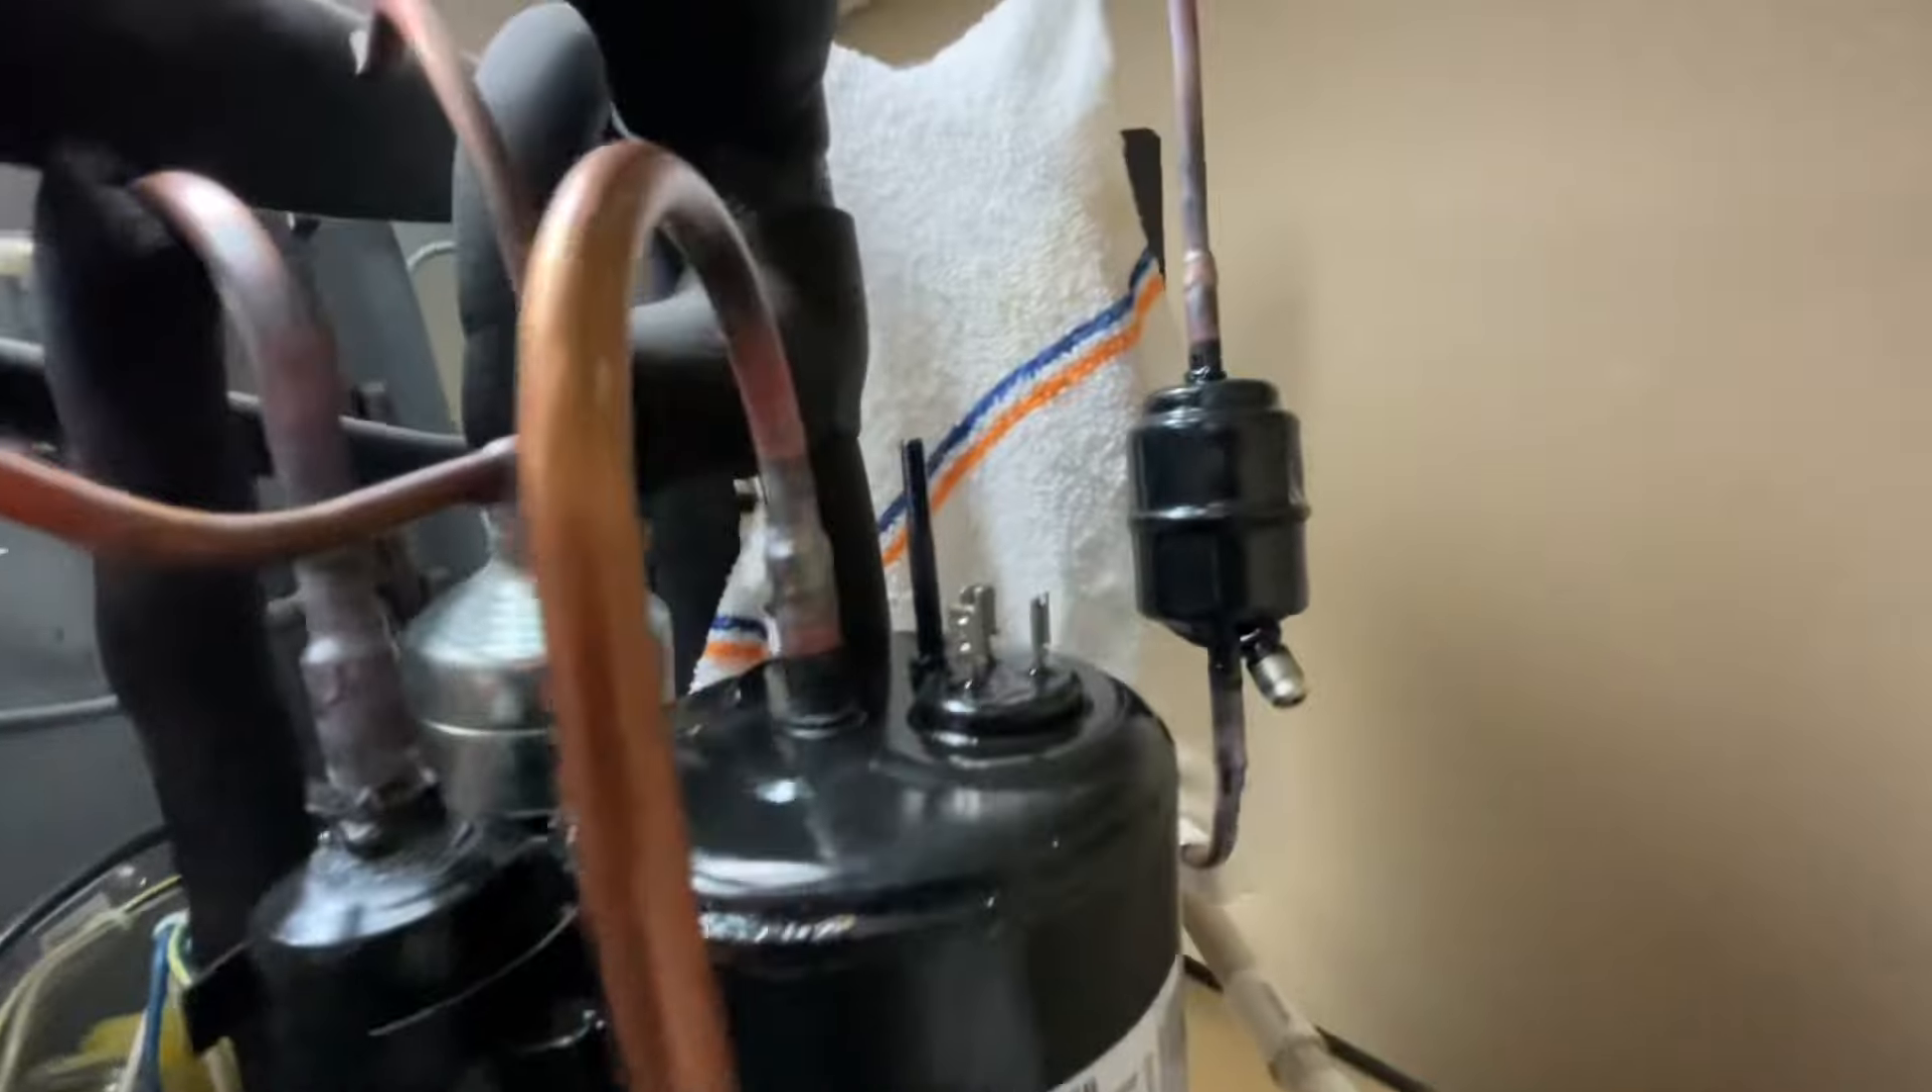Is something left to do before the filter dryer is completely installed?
No.